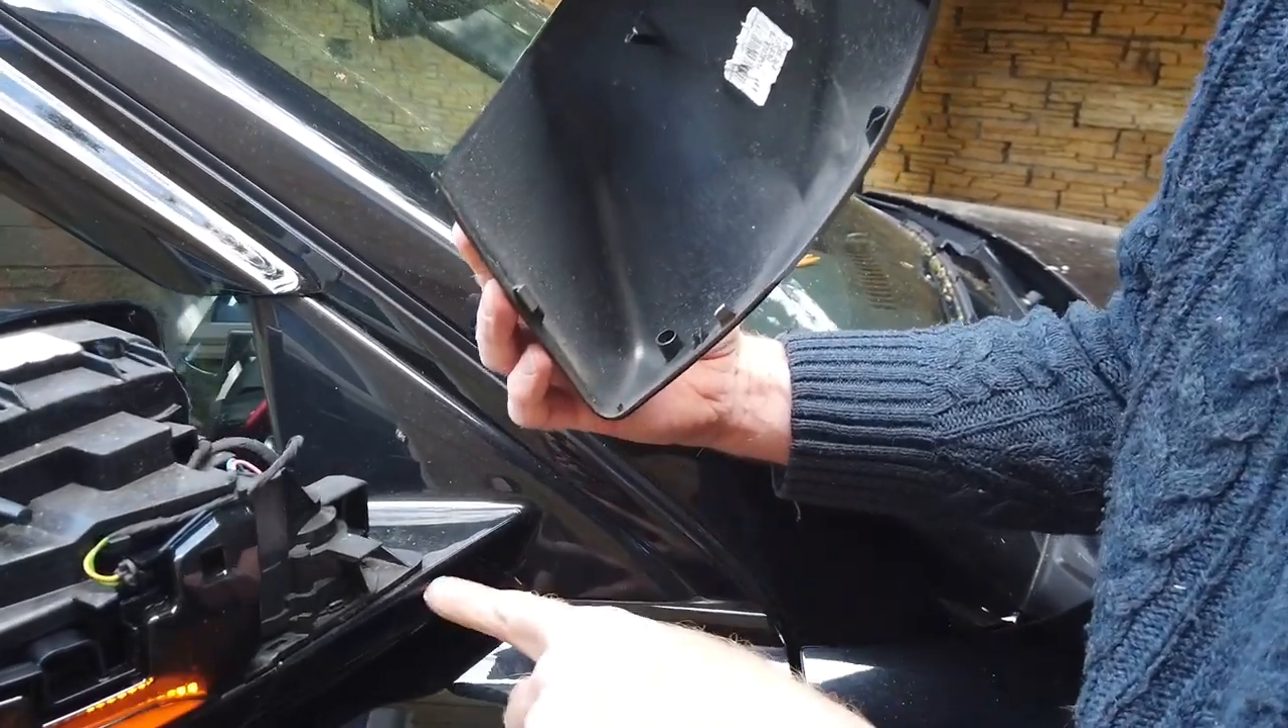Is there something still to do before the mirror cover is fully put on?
Yes.